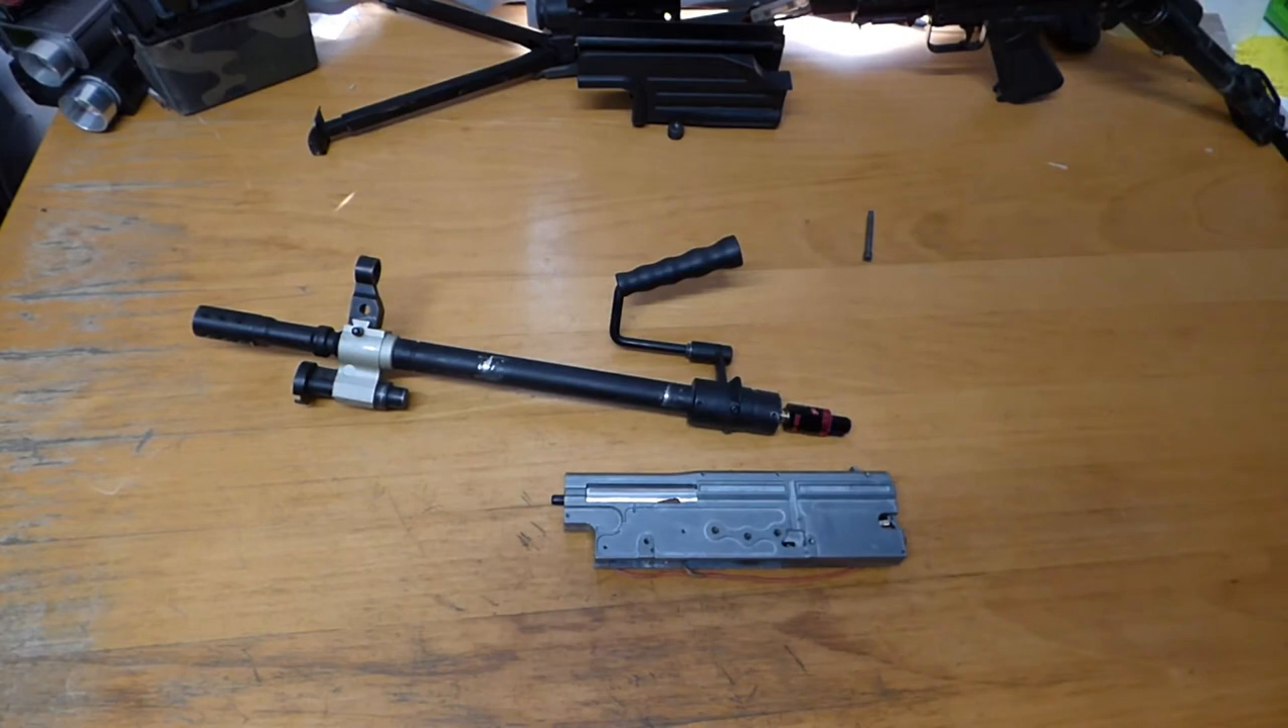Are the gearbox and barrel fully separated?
Yes.